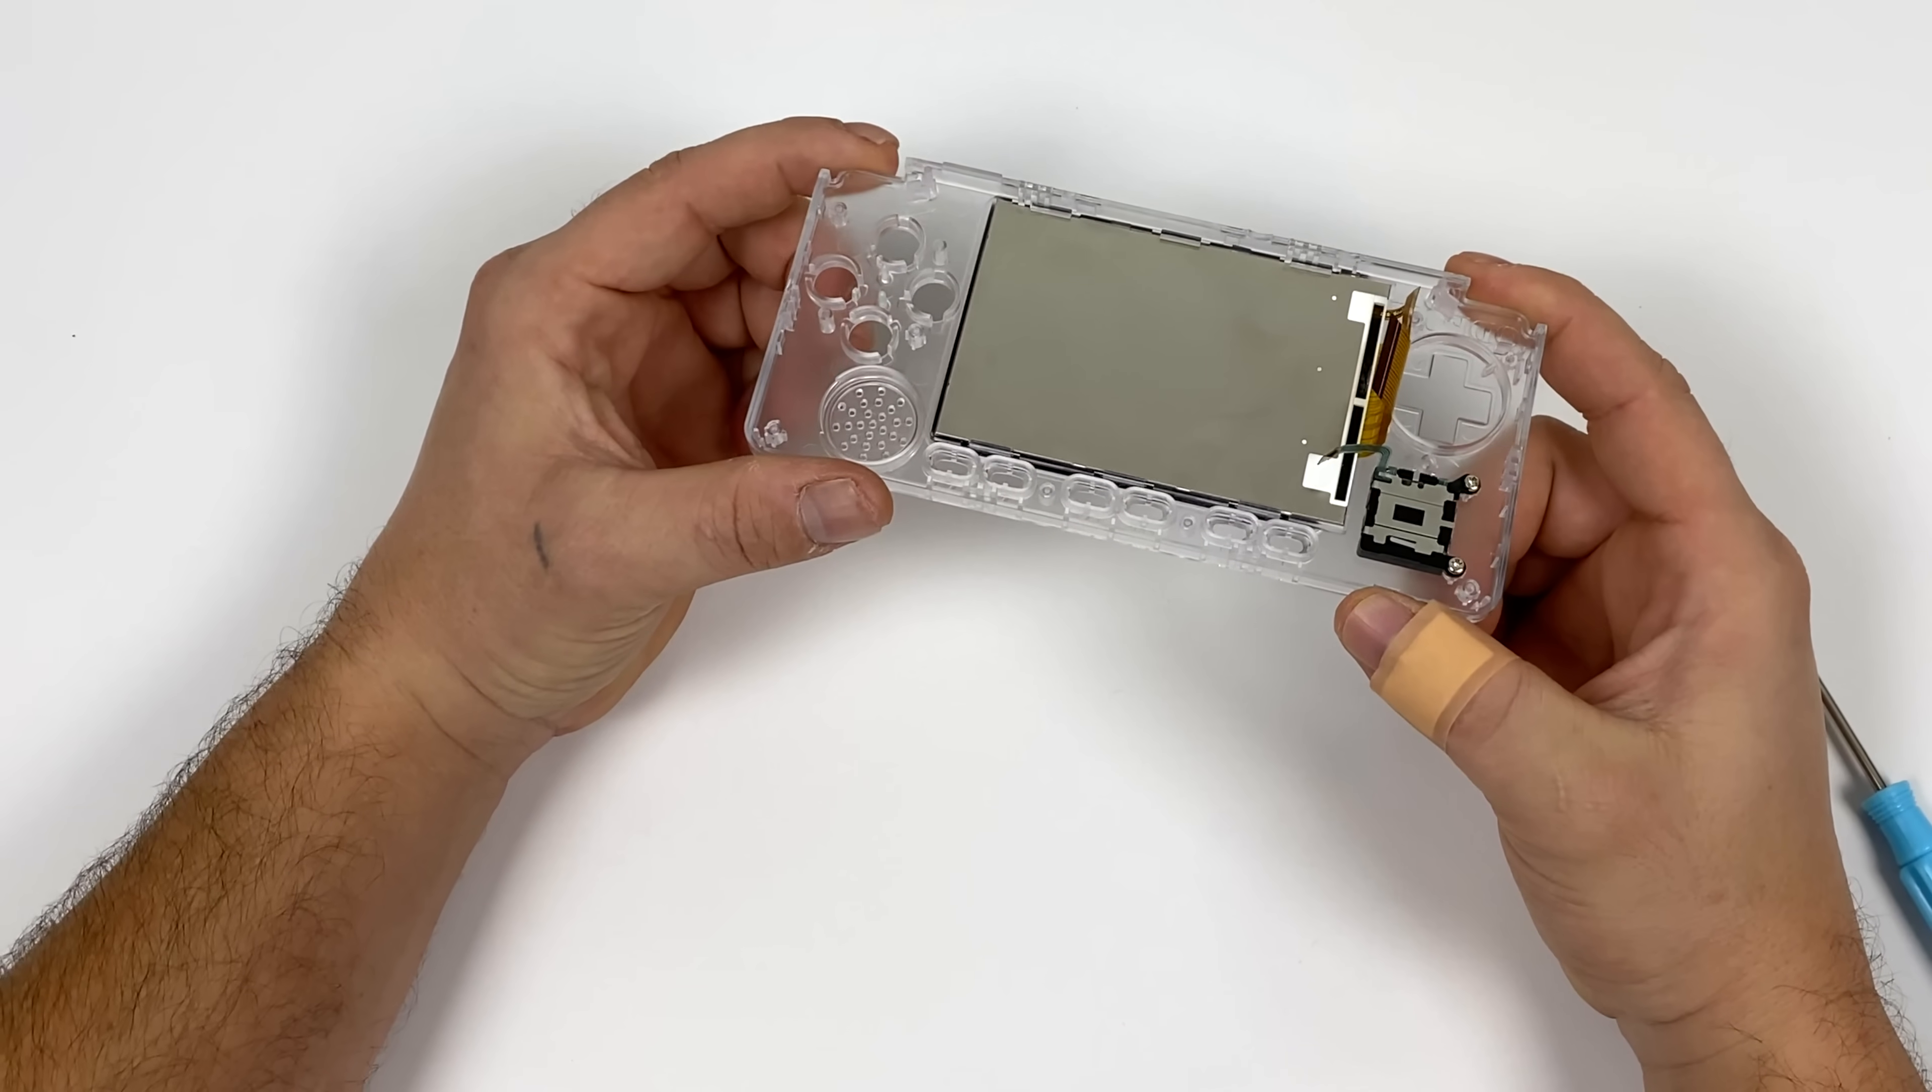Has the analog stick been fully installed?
Yes.